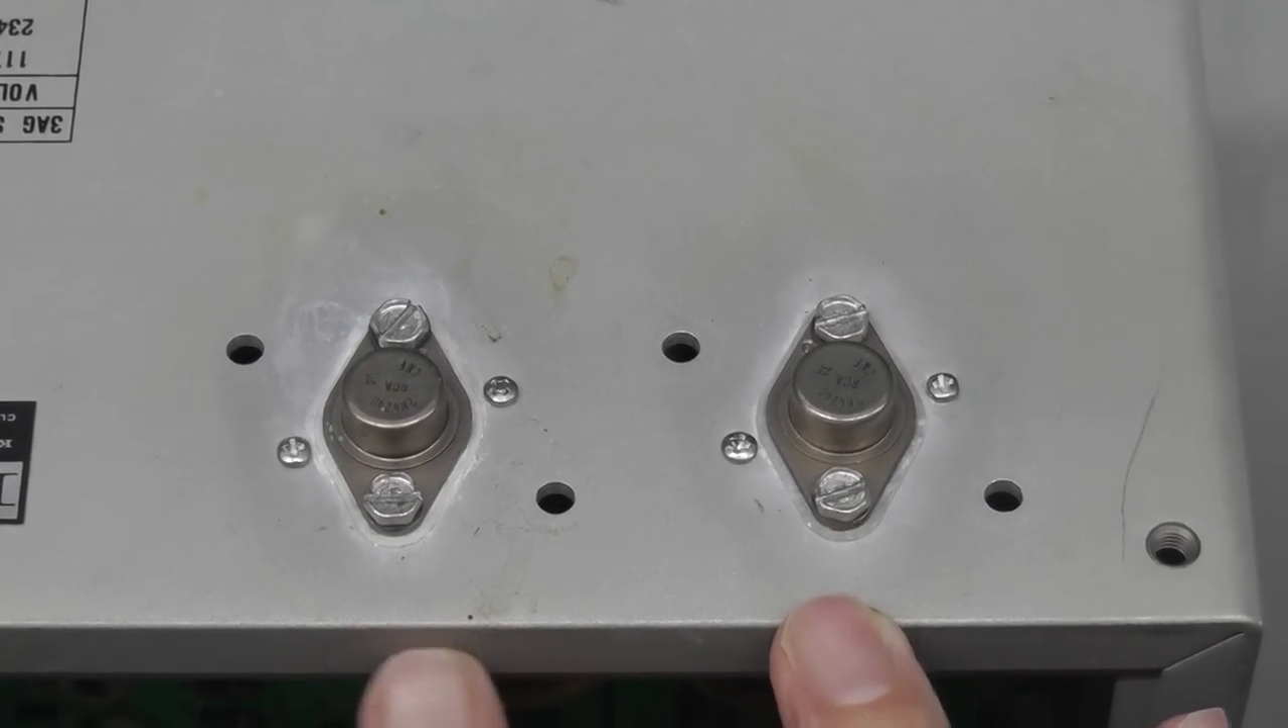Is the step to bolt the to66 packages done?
Yes.